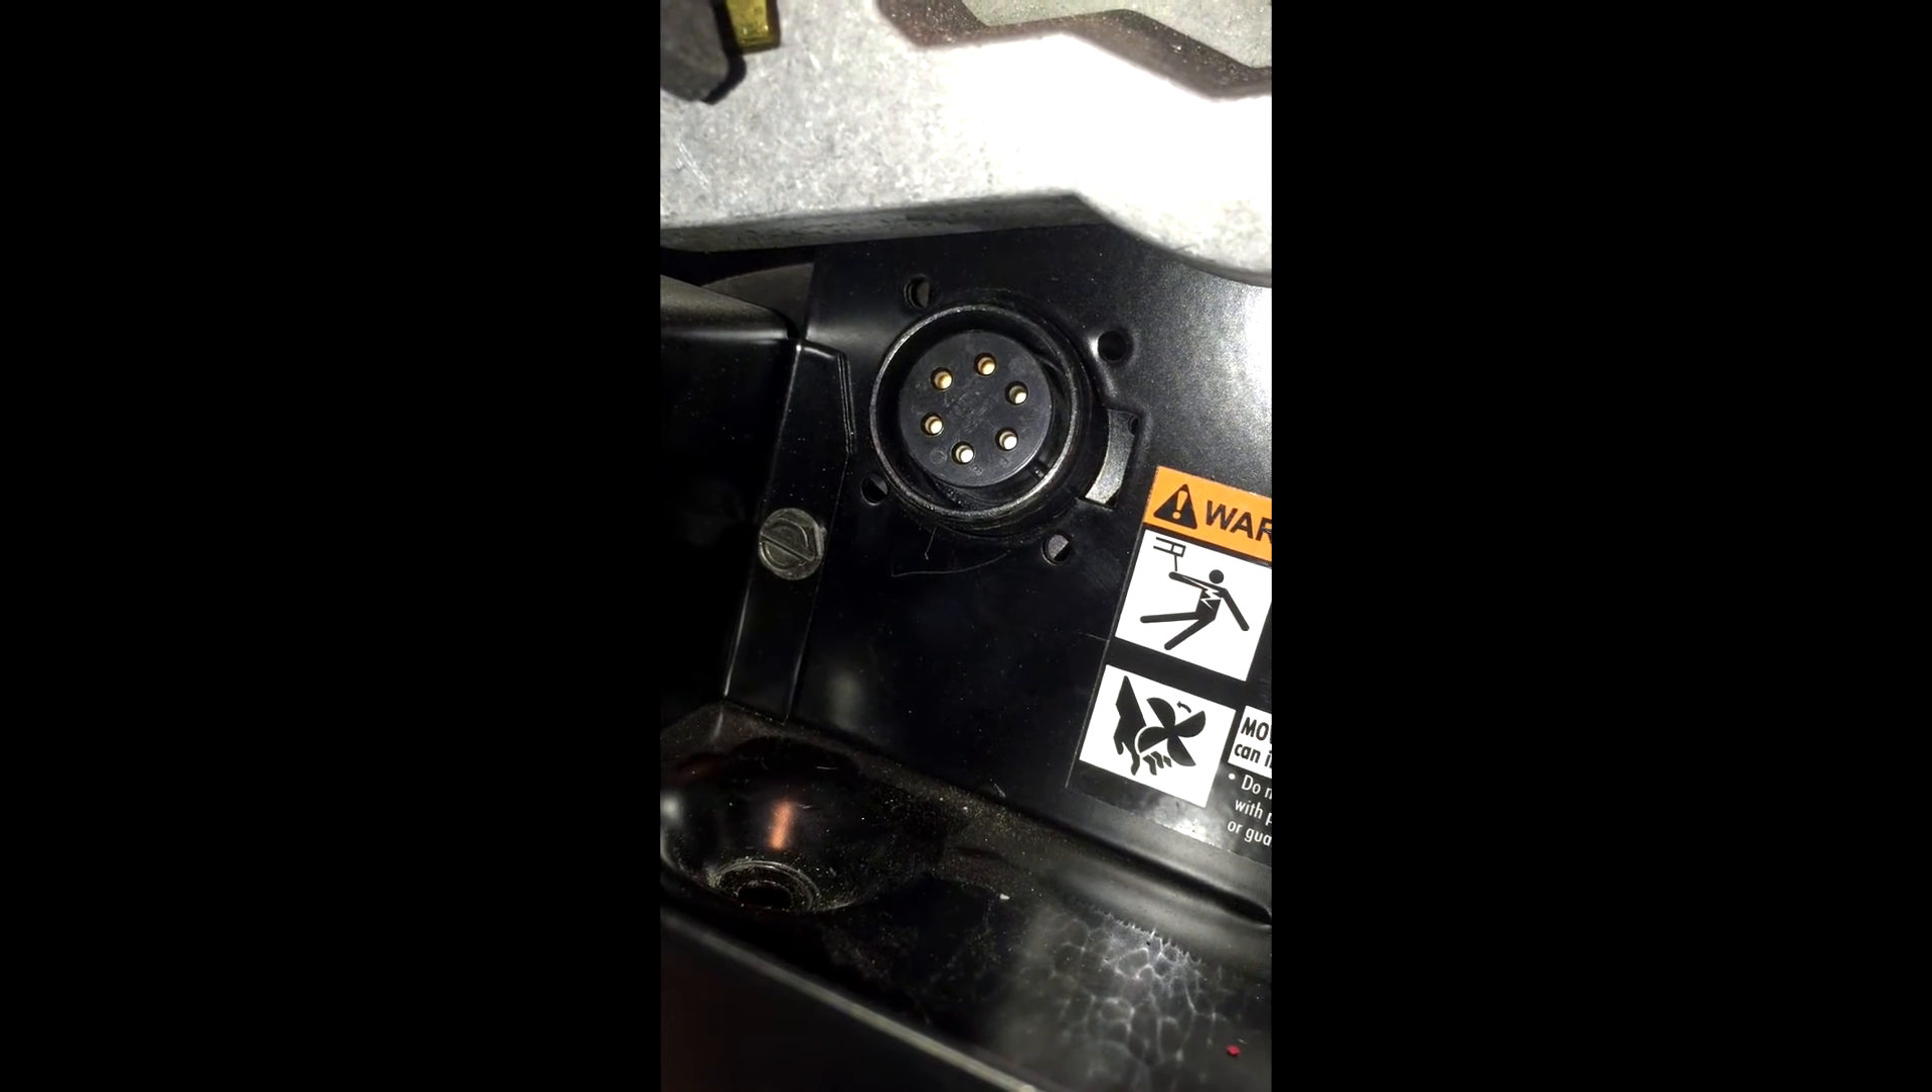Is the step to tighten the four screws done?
No.